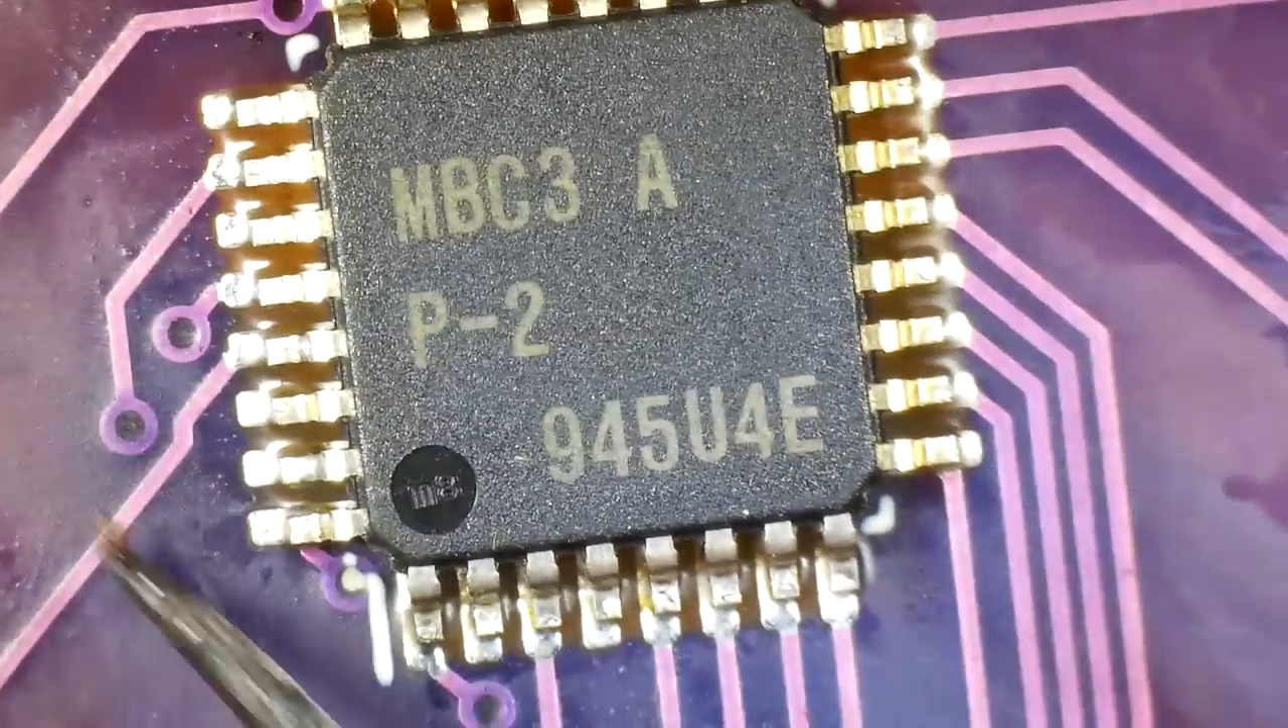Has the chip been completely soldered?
Yes.